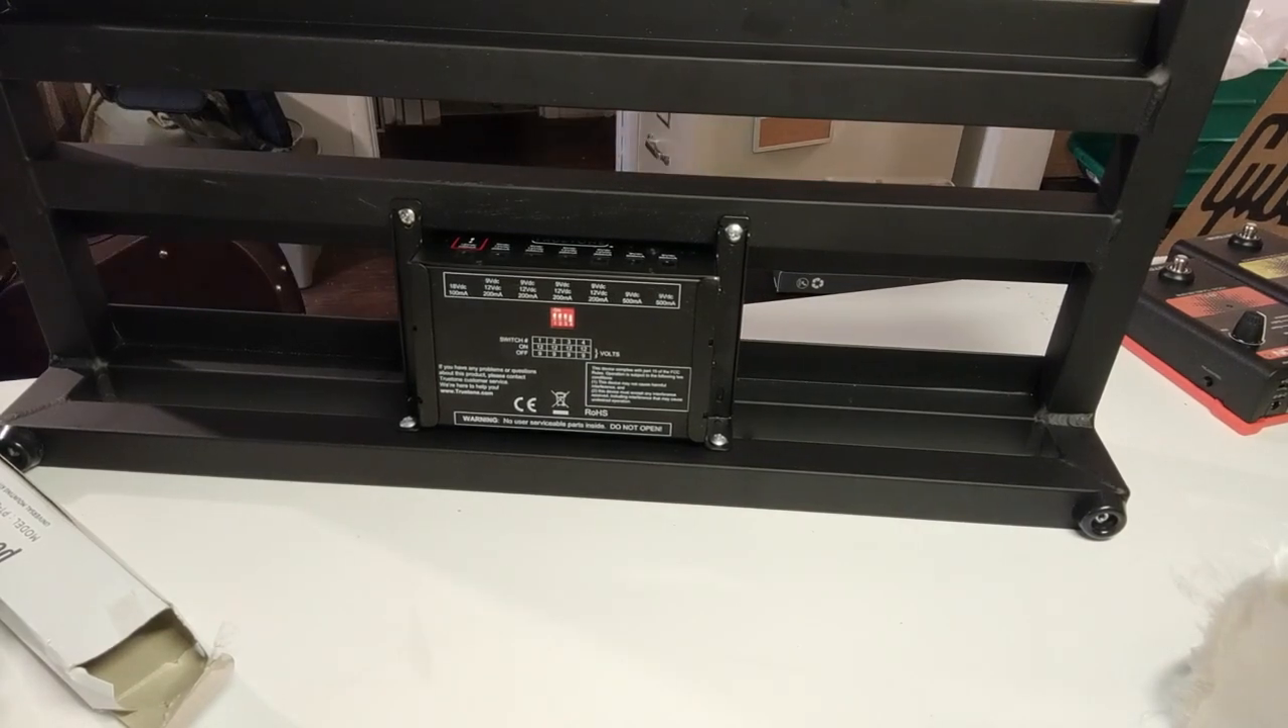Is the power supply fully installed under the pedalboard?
Yes.